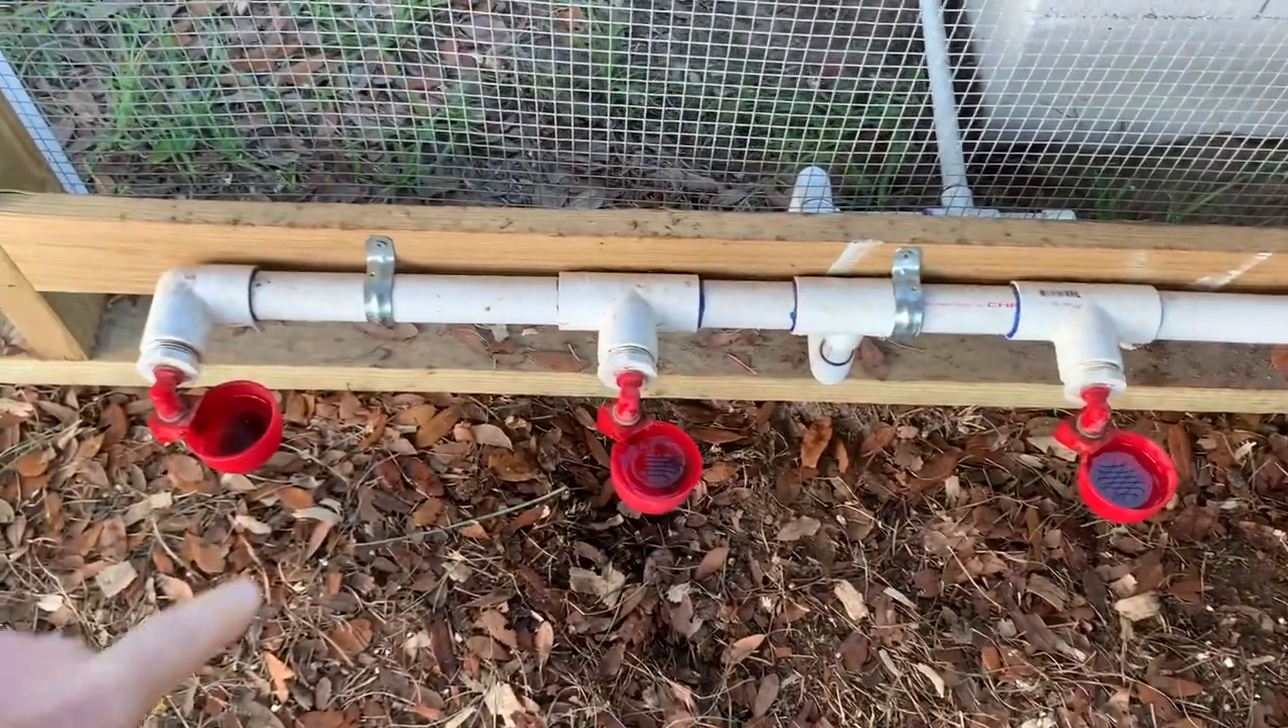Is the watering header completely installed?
Yes.